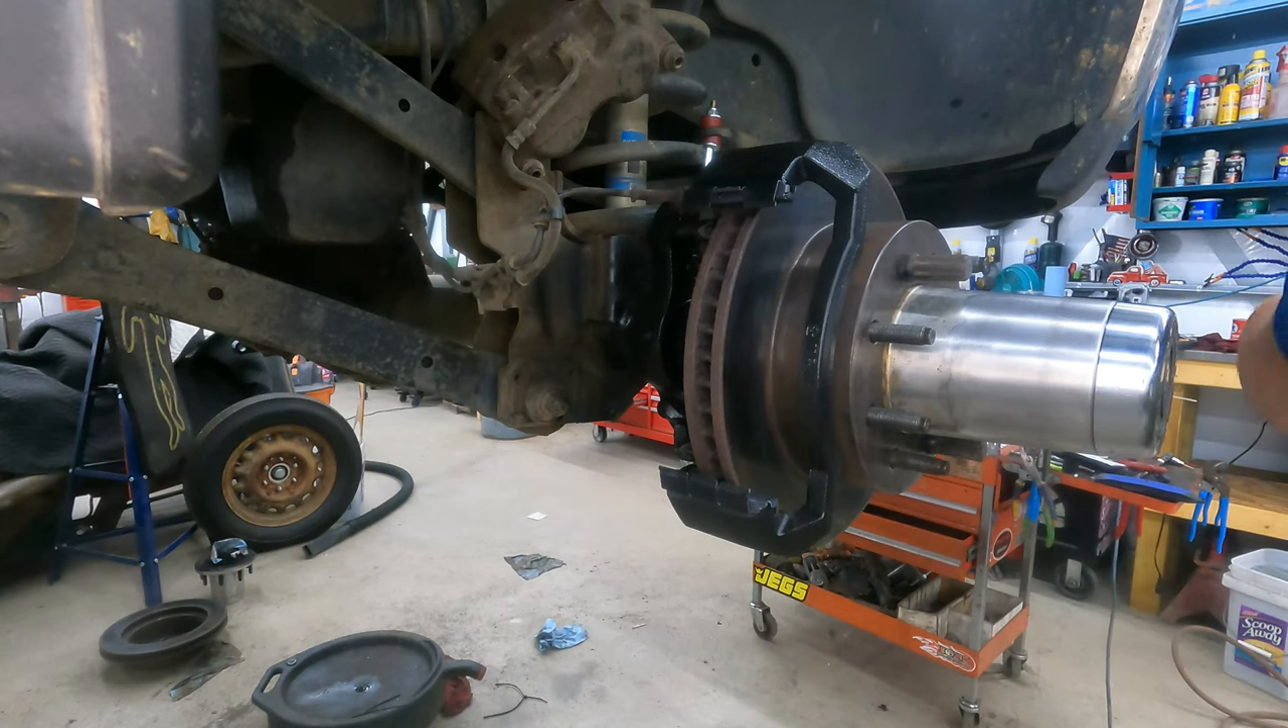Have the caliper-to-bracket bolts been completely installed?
No.